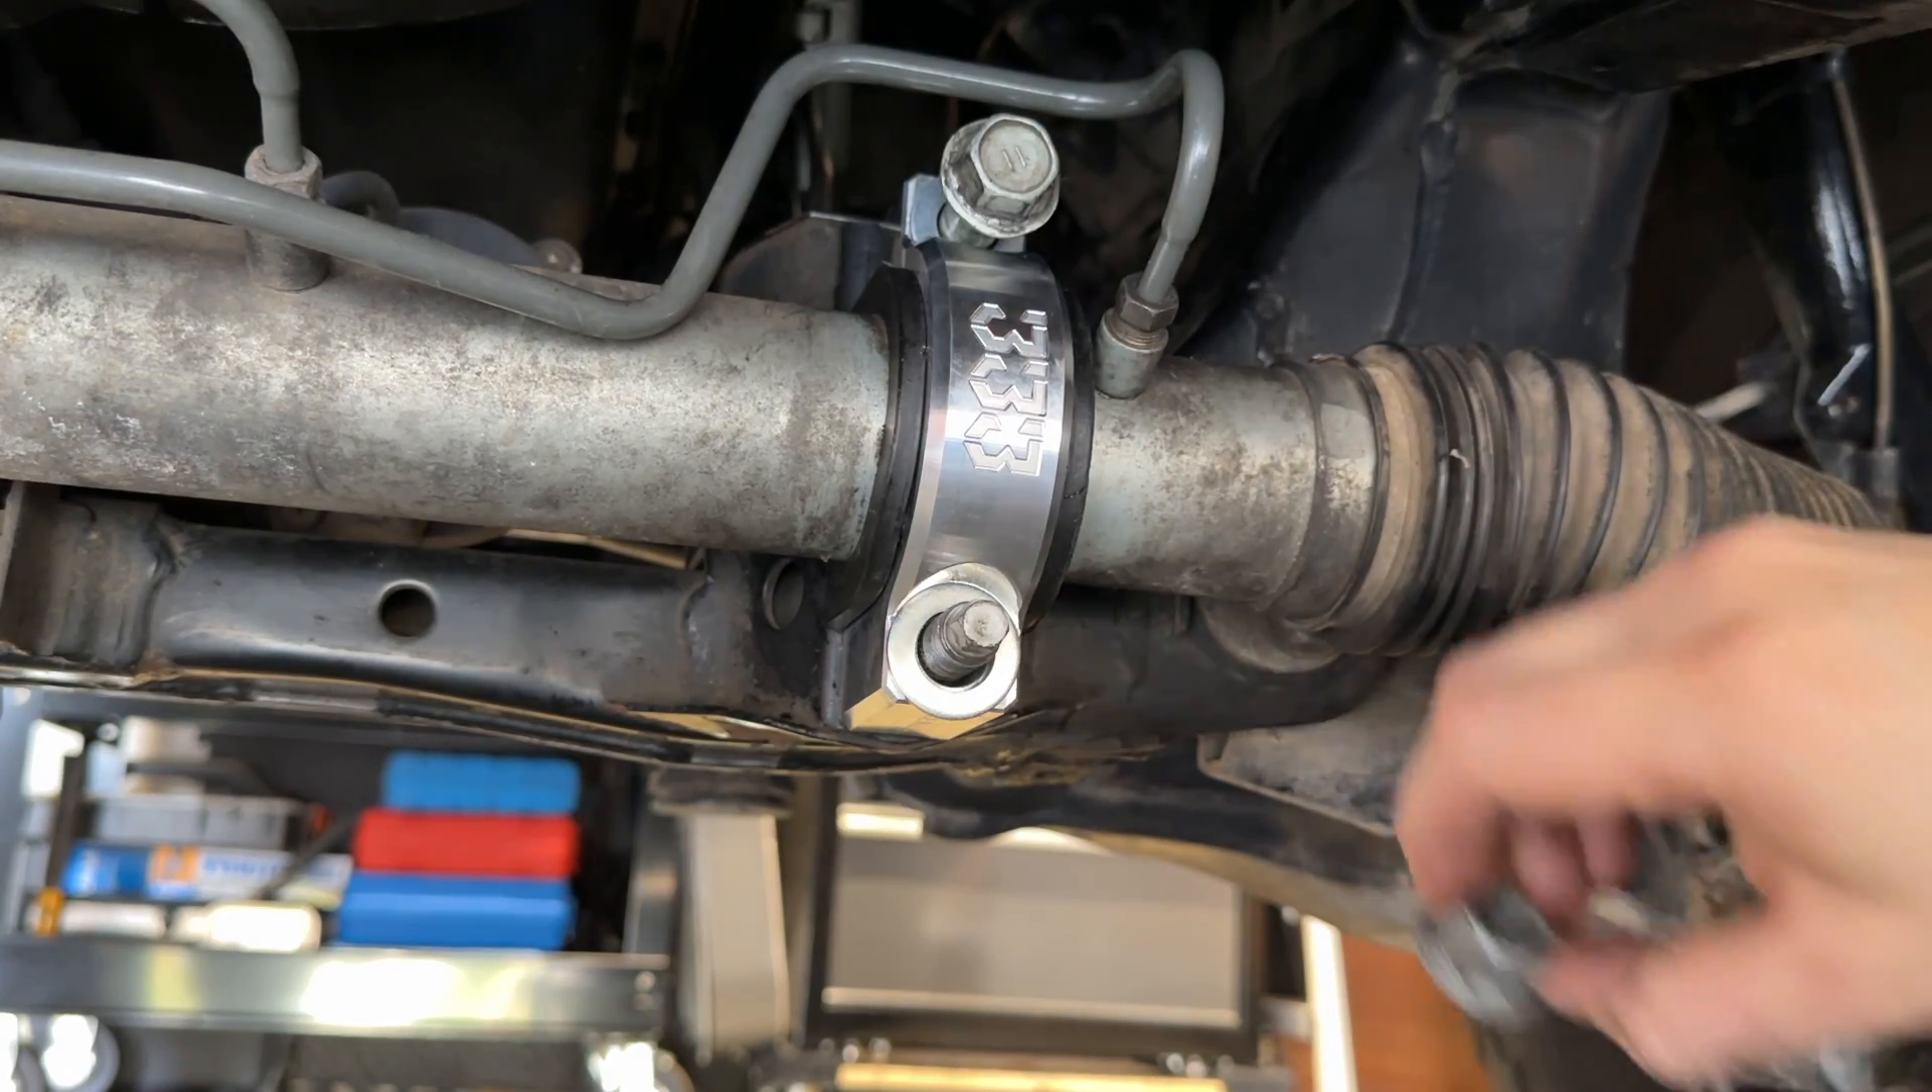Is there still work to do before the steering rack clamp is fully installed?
Yes.